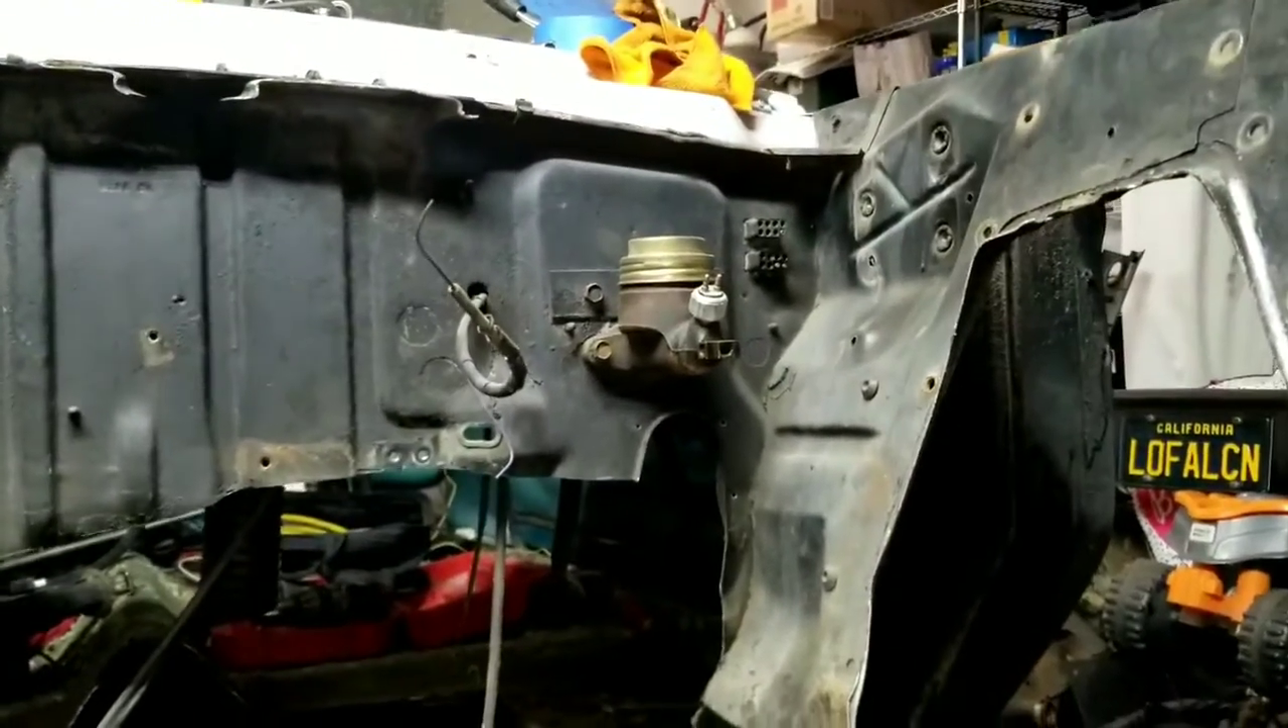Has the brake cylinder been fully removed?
No.